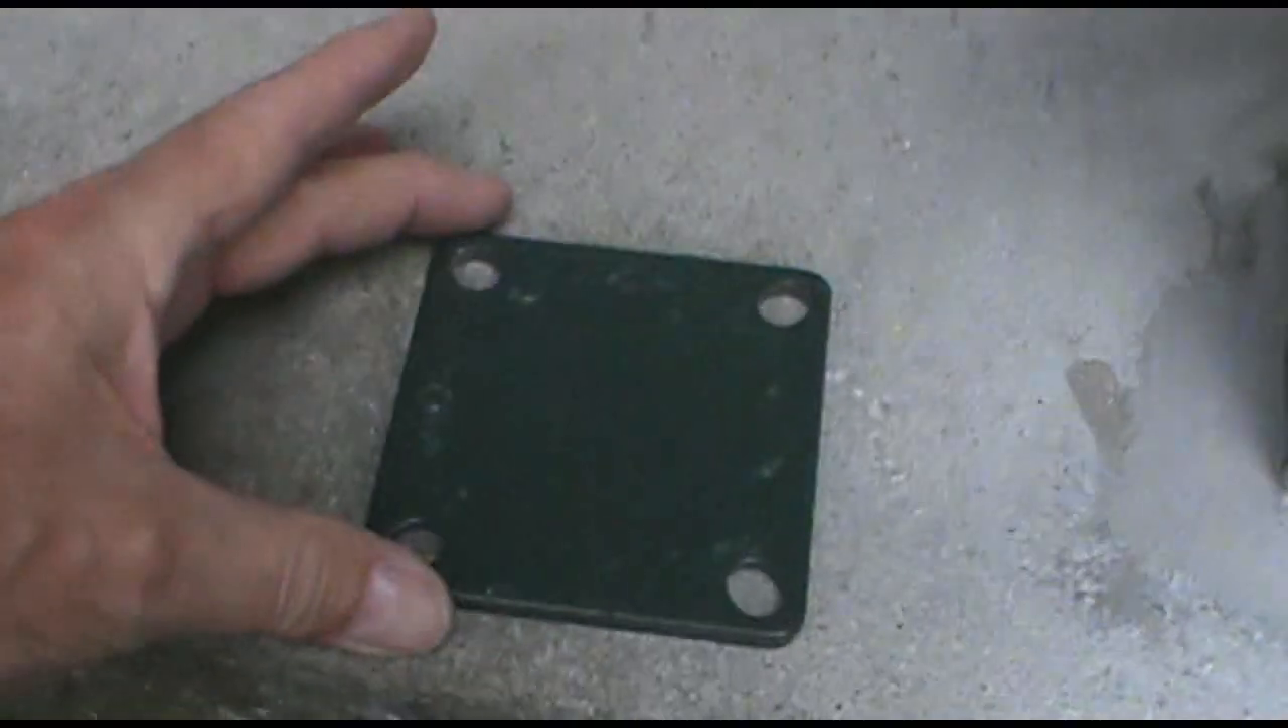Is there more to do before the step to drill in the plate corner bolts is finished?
Yes.